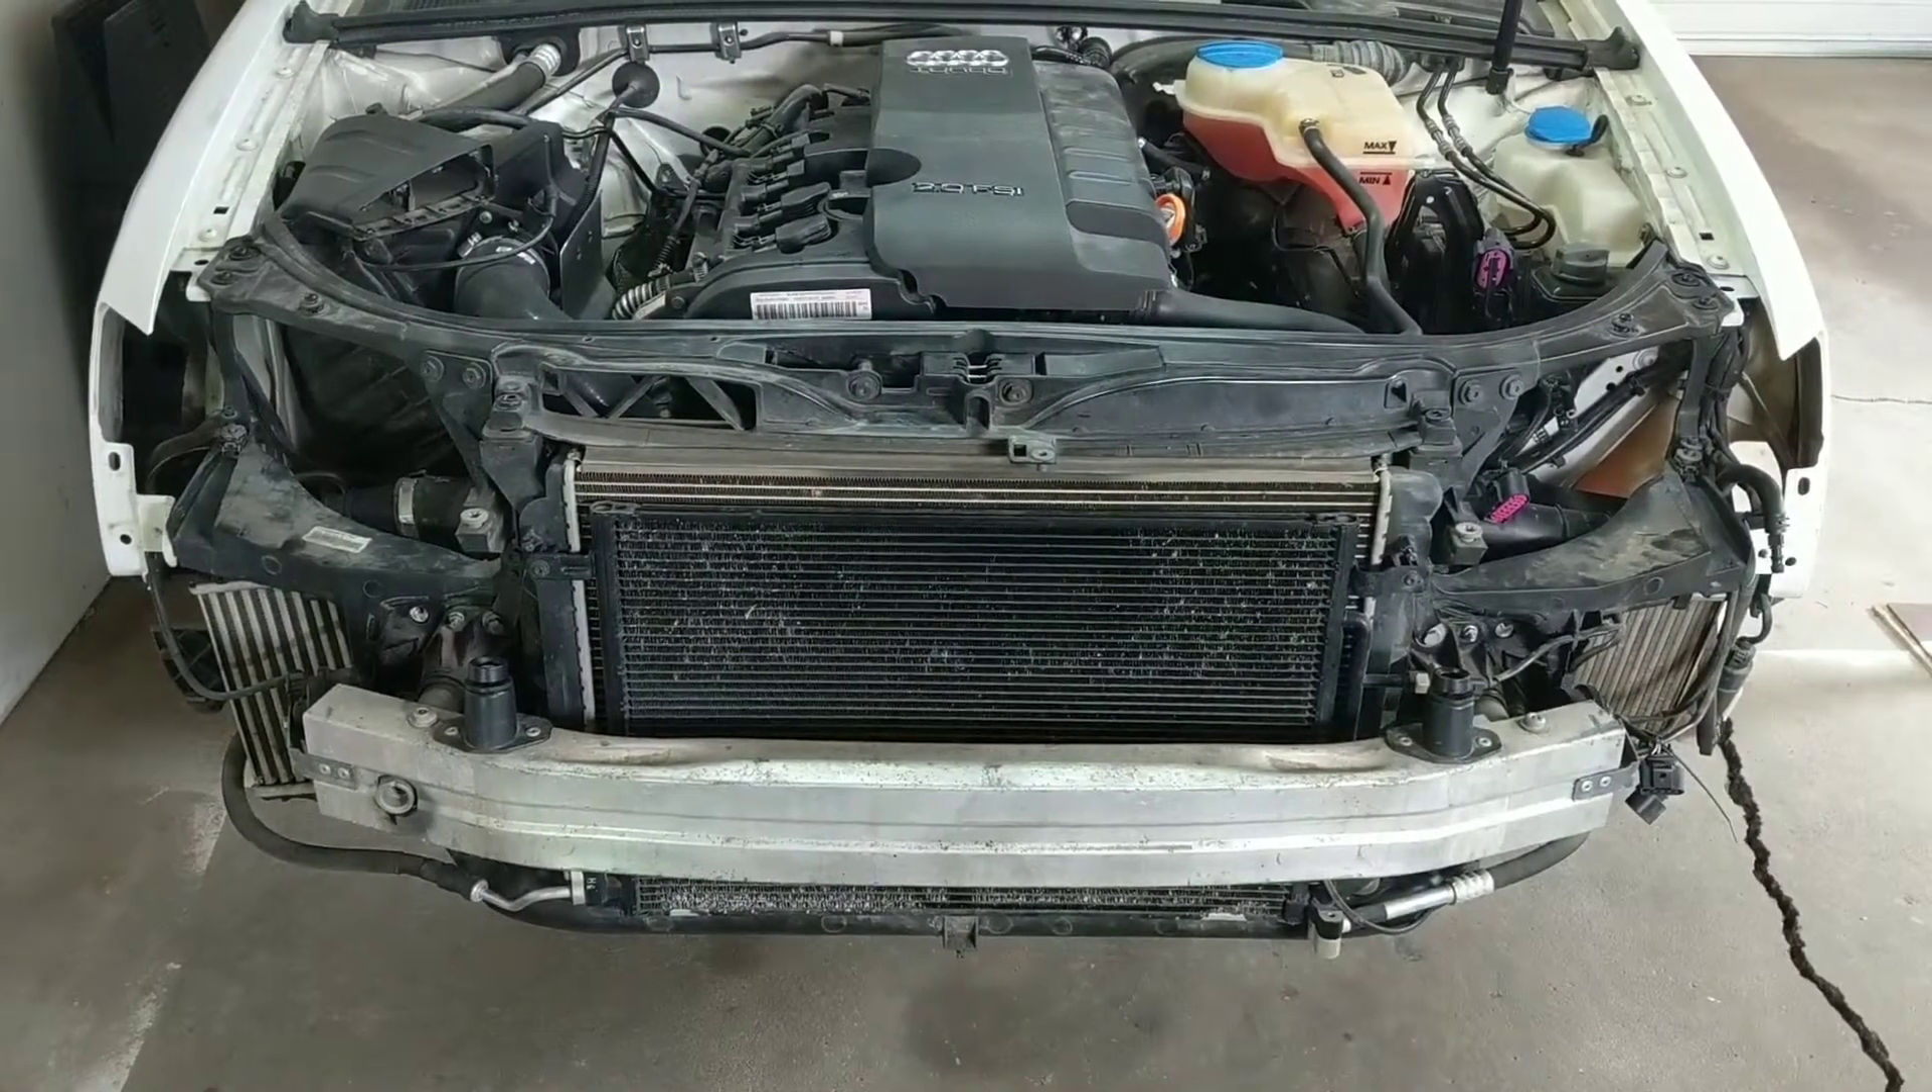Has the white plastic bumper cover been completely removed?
Yes.